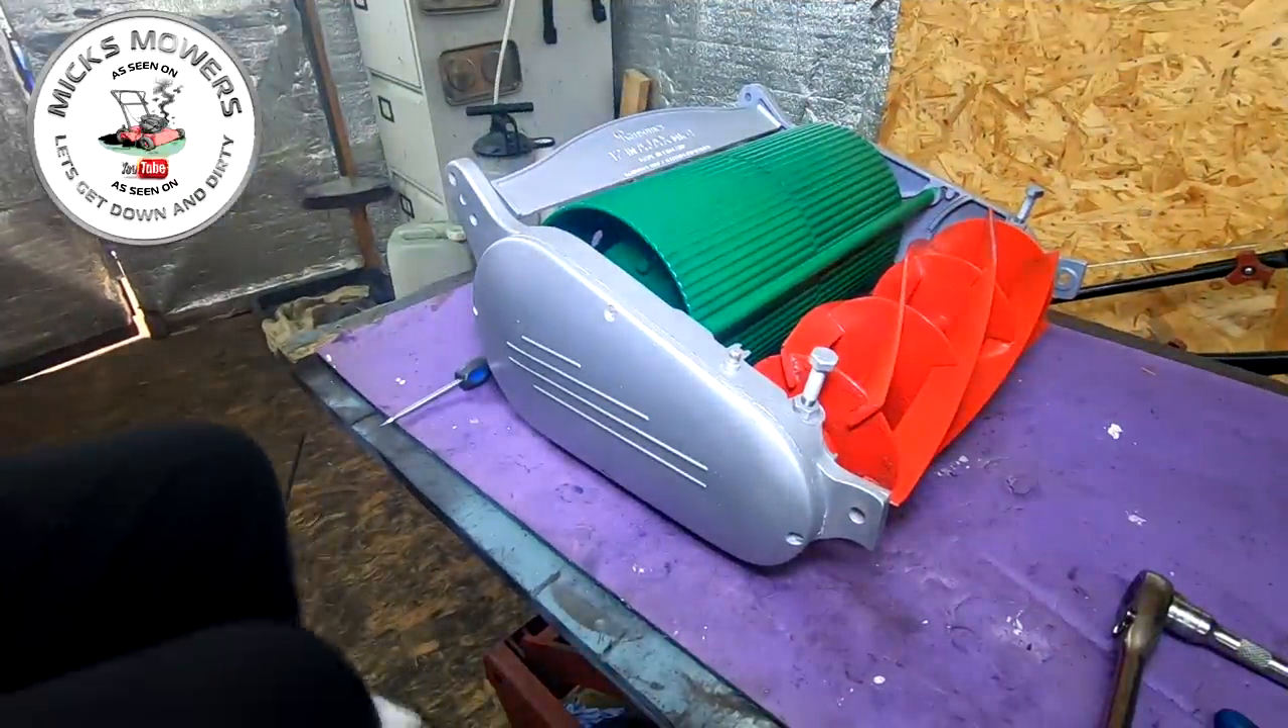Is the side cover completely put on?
Yes.